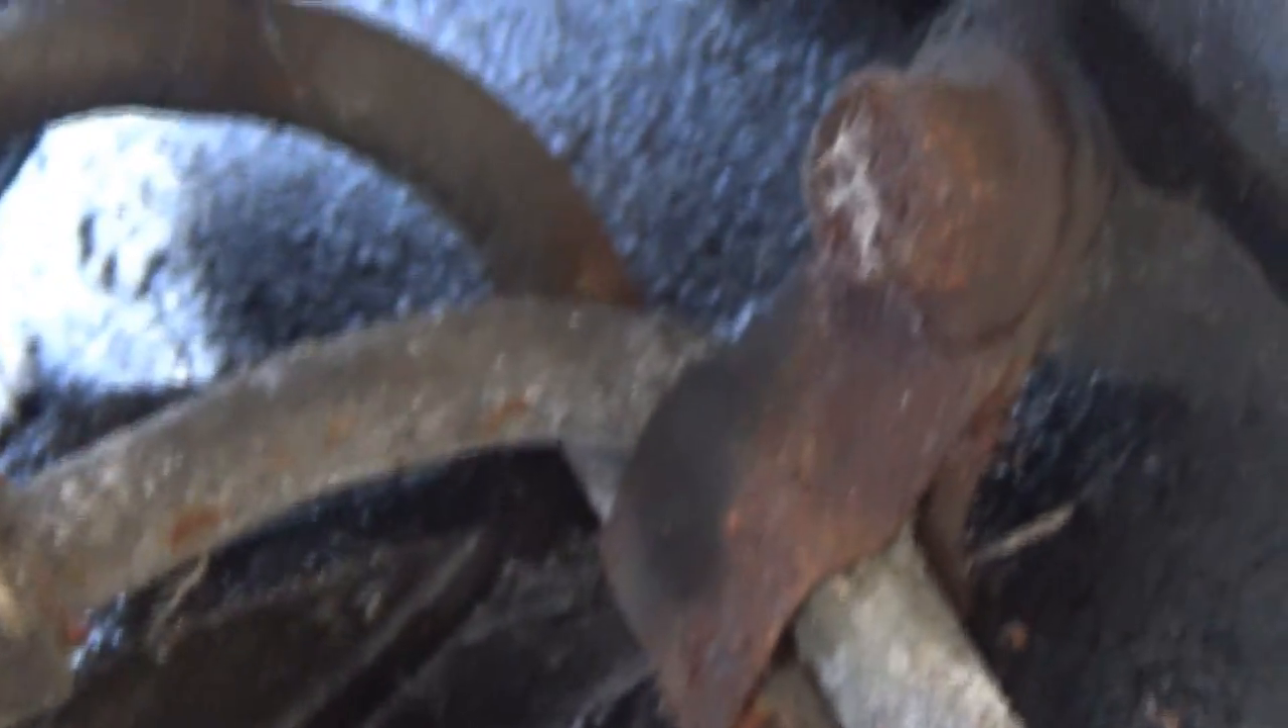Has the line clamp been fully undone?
No.